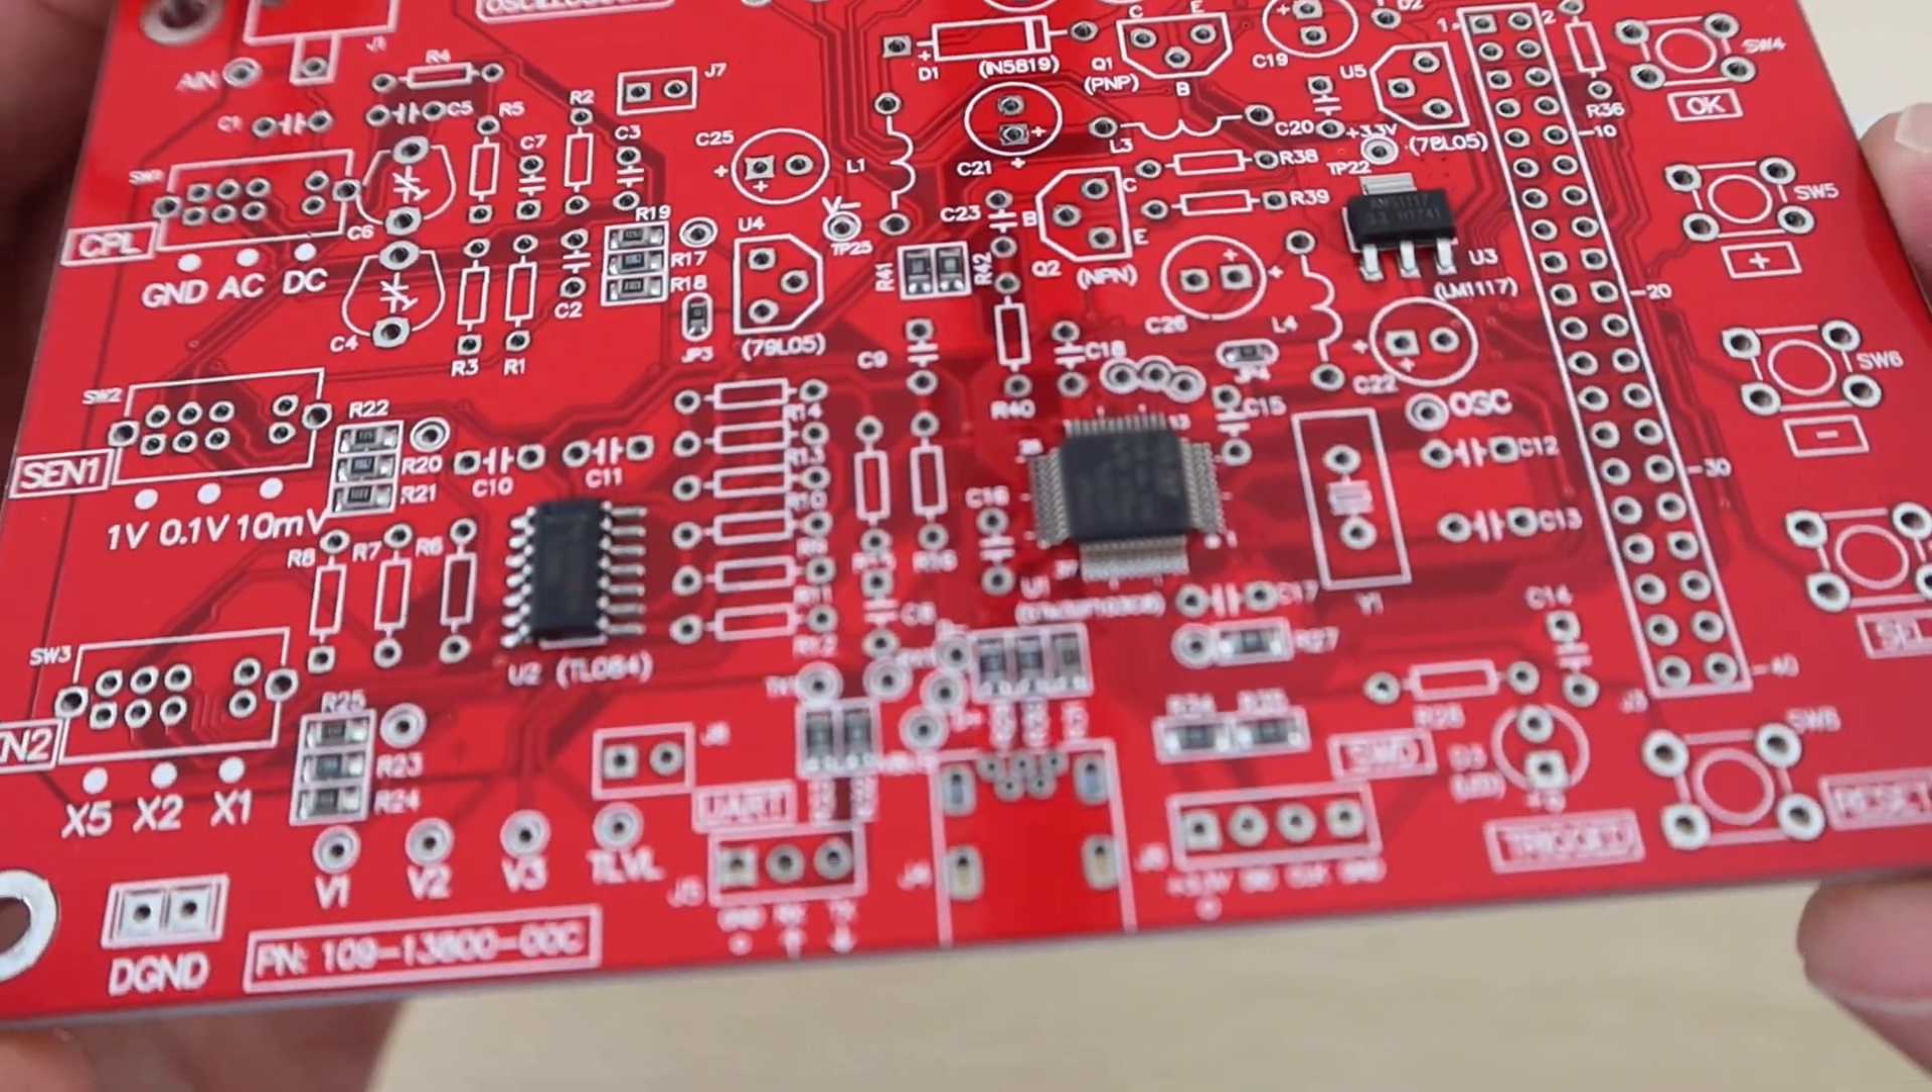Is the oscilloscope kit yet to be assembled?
Yes.